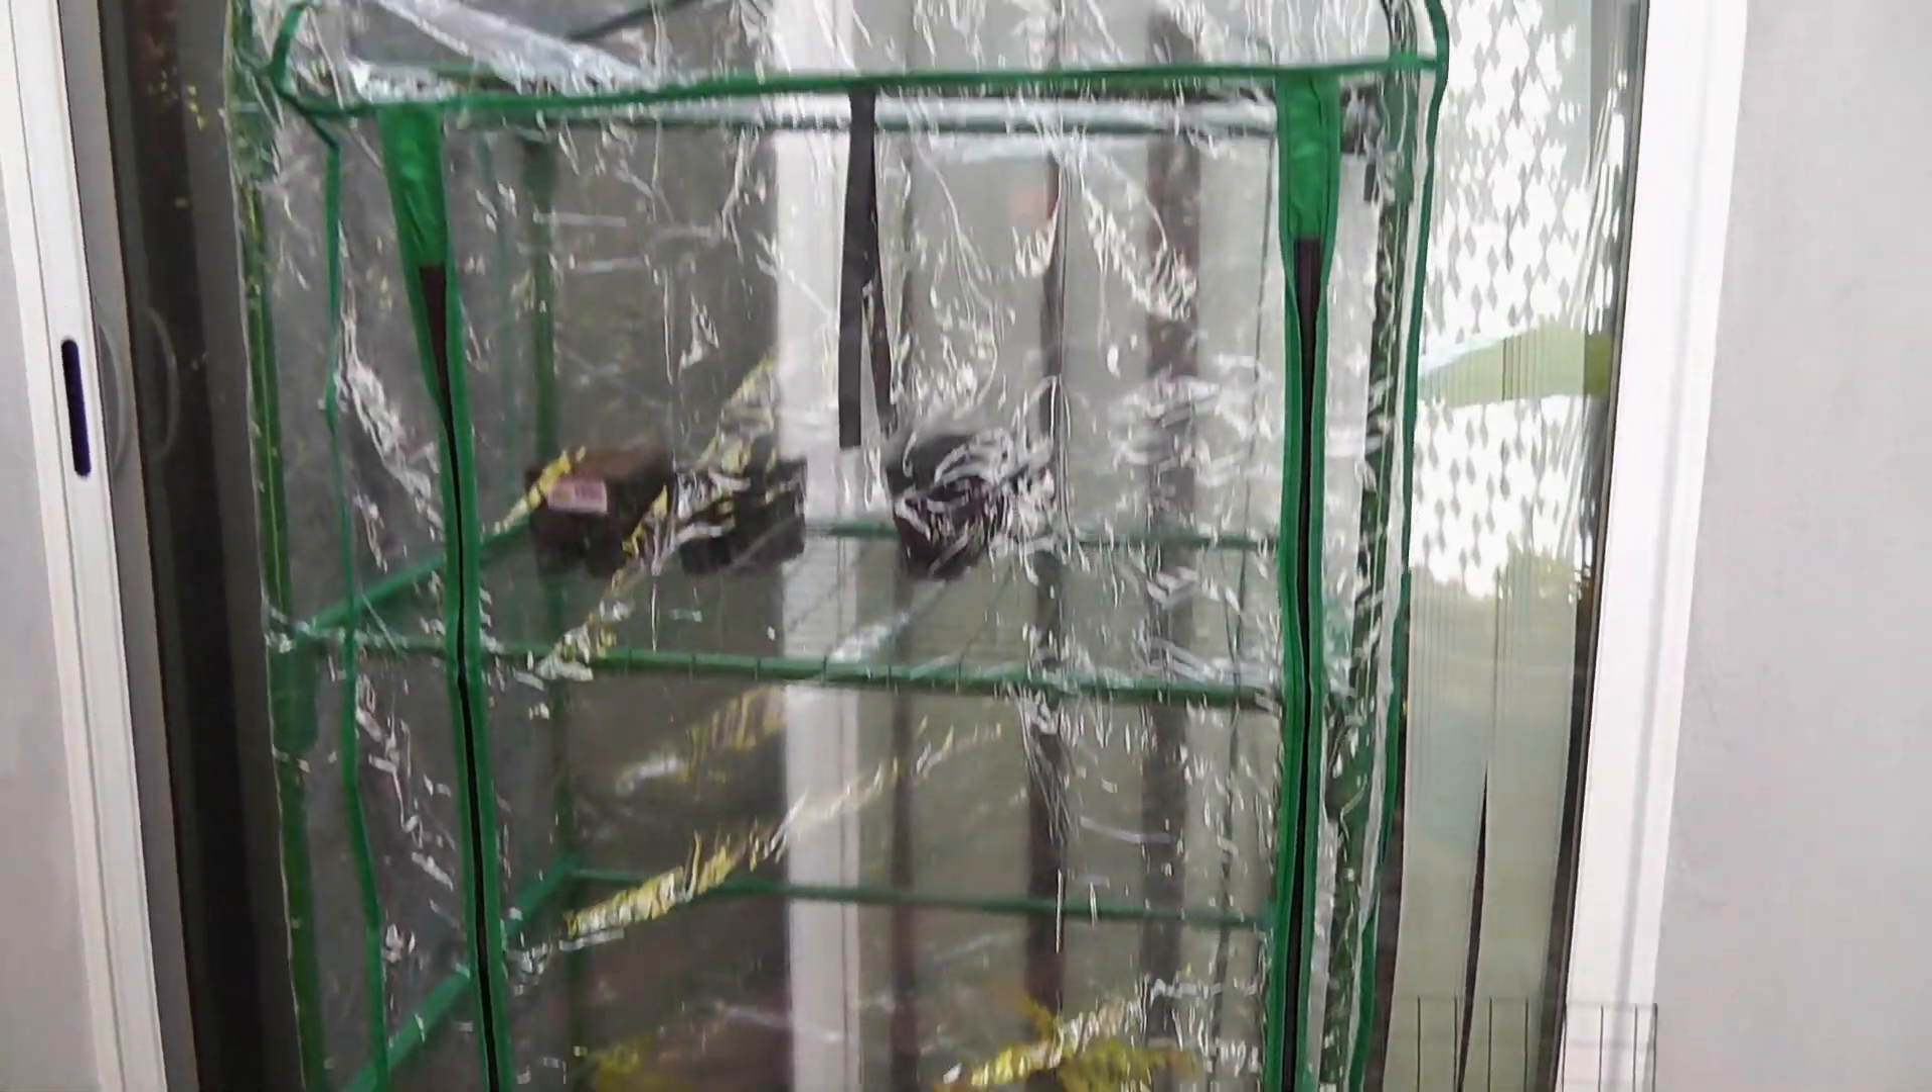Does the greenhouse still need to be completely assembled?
No.